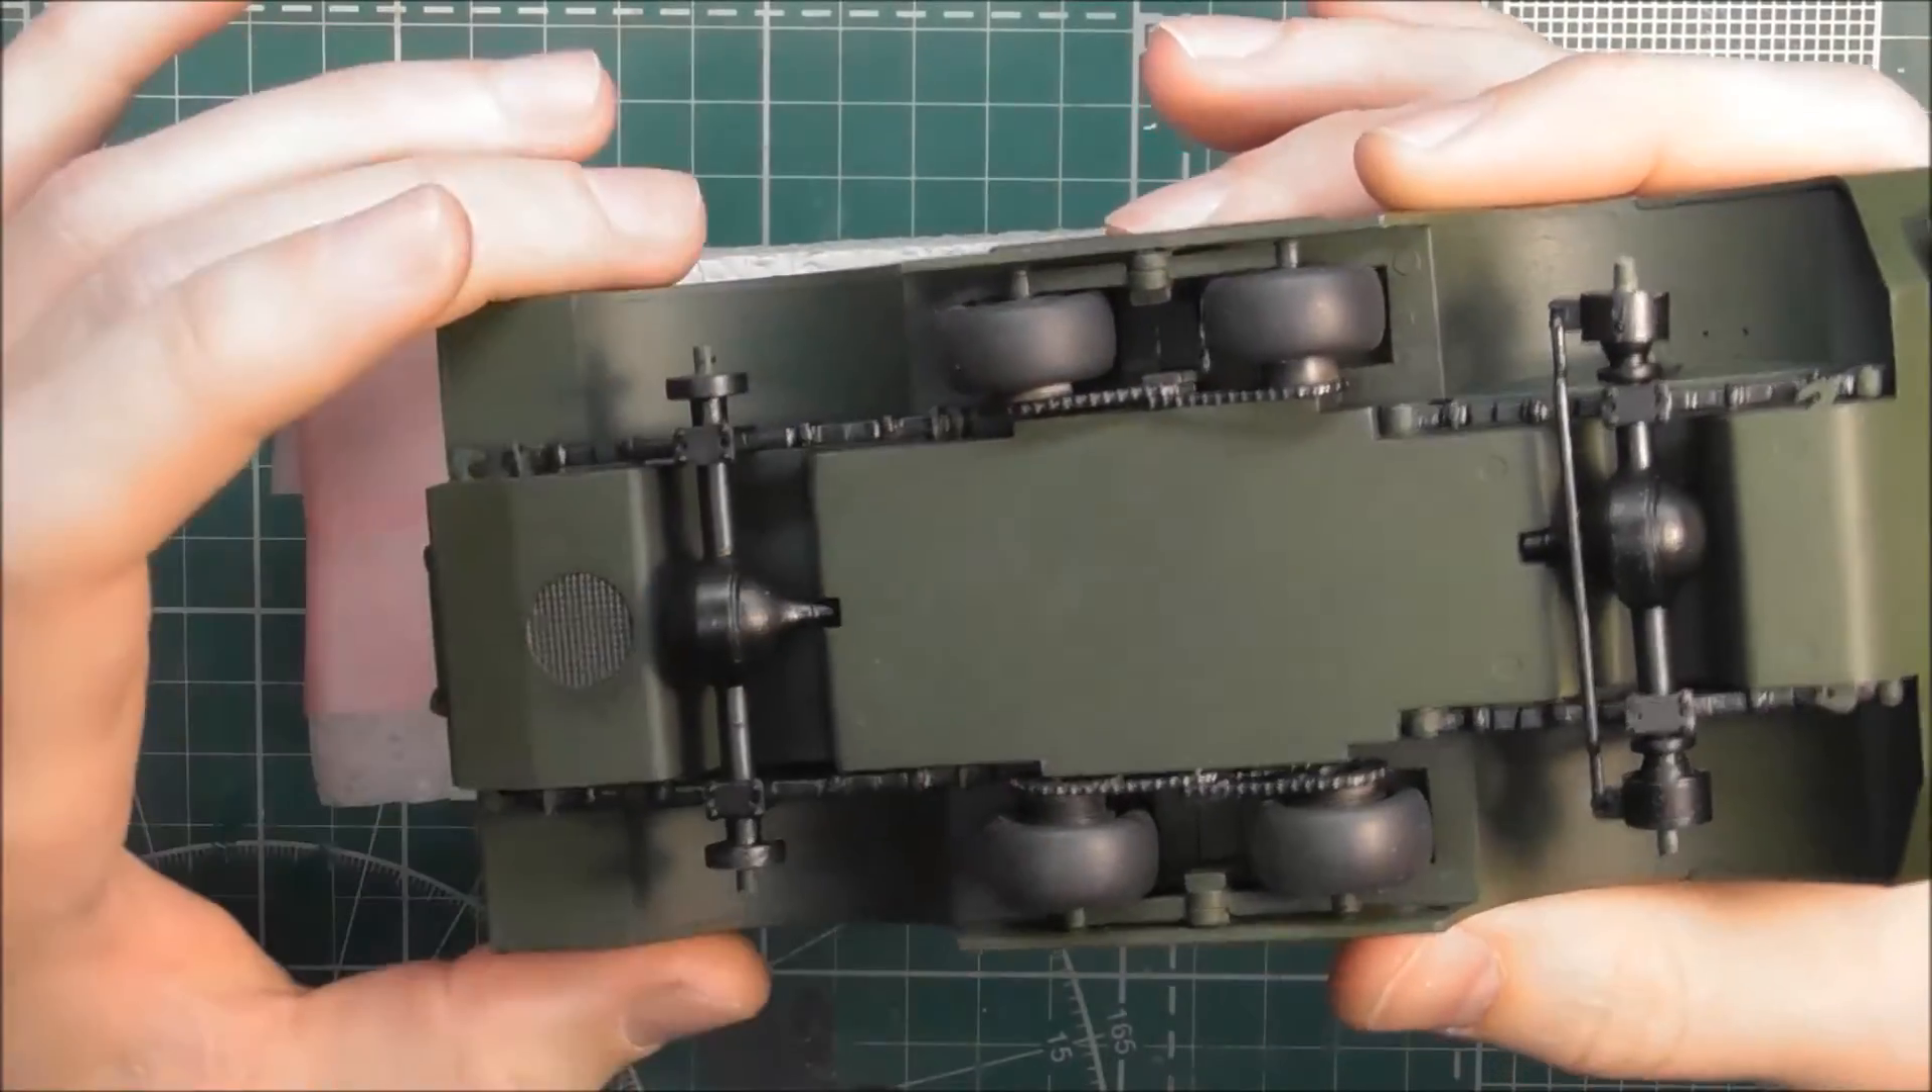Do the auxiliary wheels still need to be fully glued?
No.